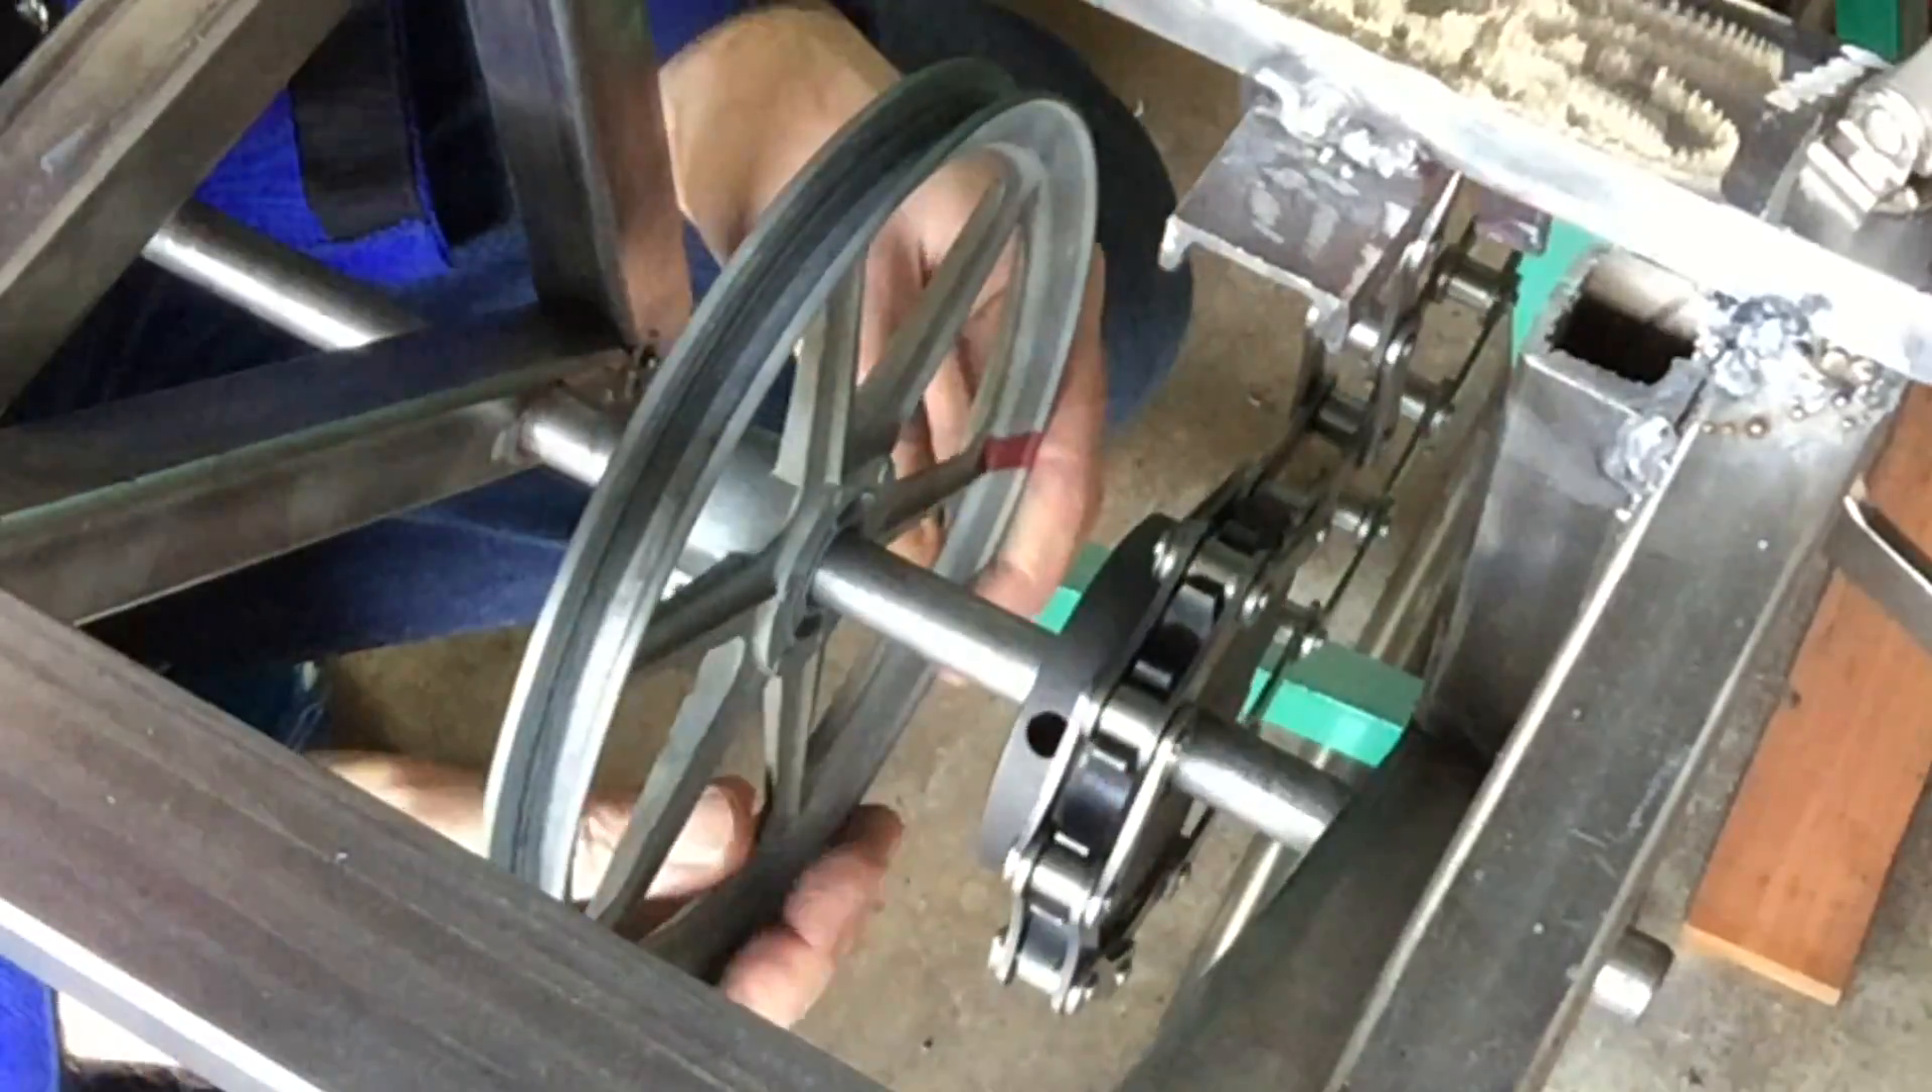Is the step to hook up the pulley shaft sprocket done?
Yes.